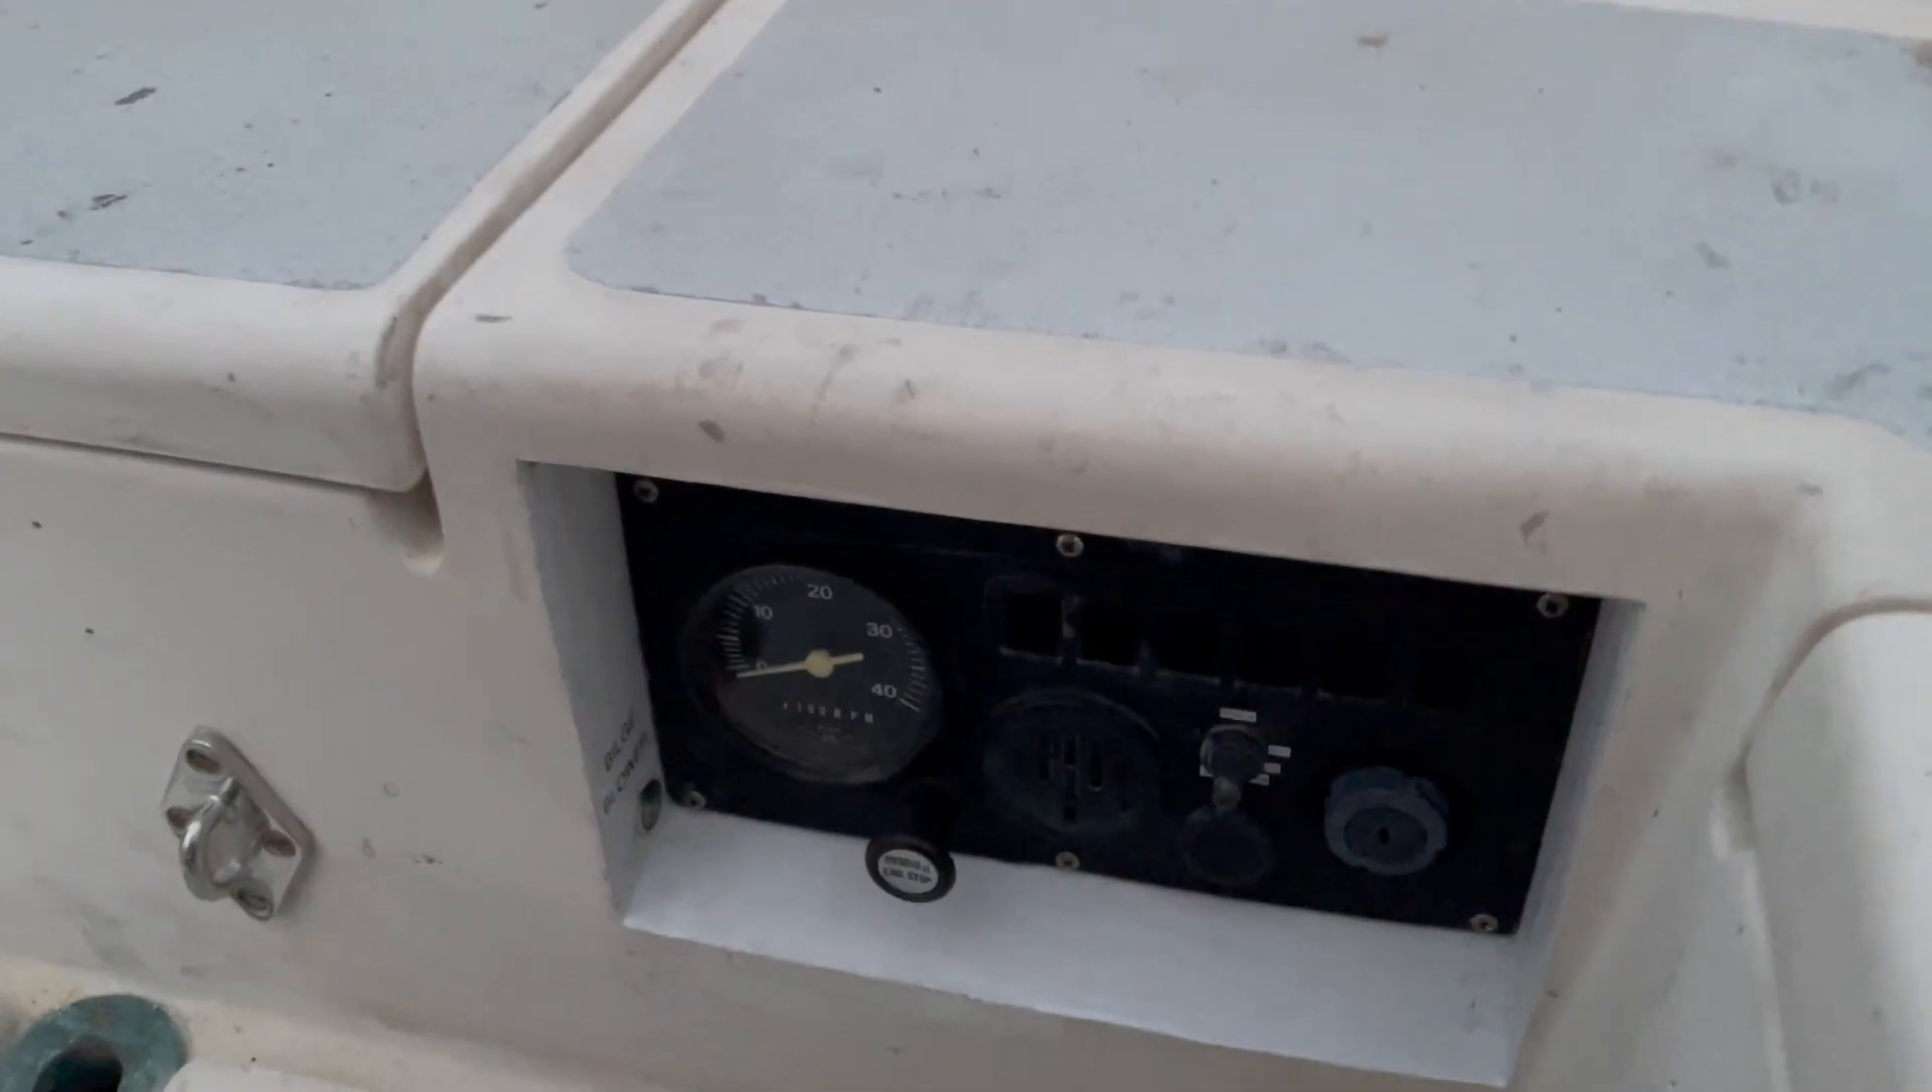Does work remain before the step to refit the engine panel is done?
No.